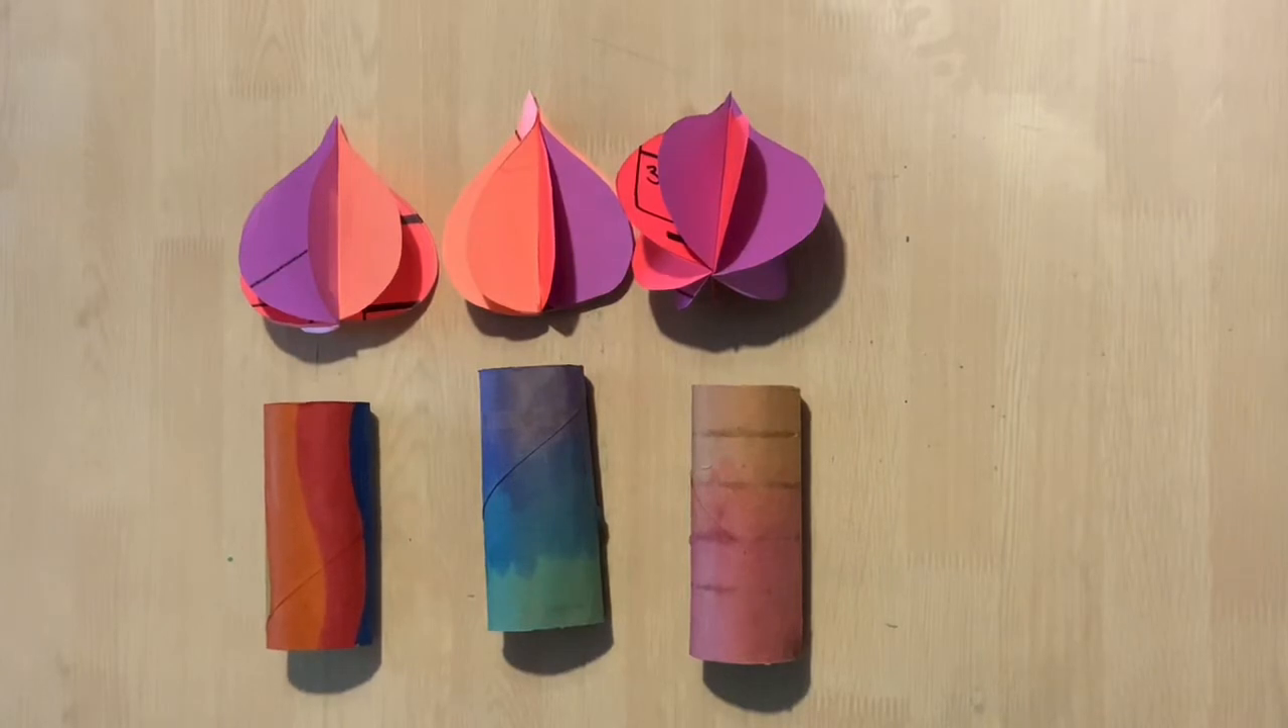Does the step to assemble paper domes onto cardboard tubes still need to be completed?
Yes.